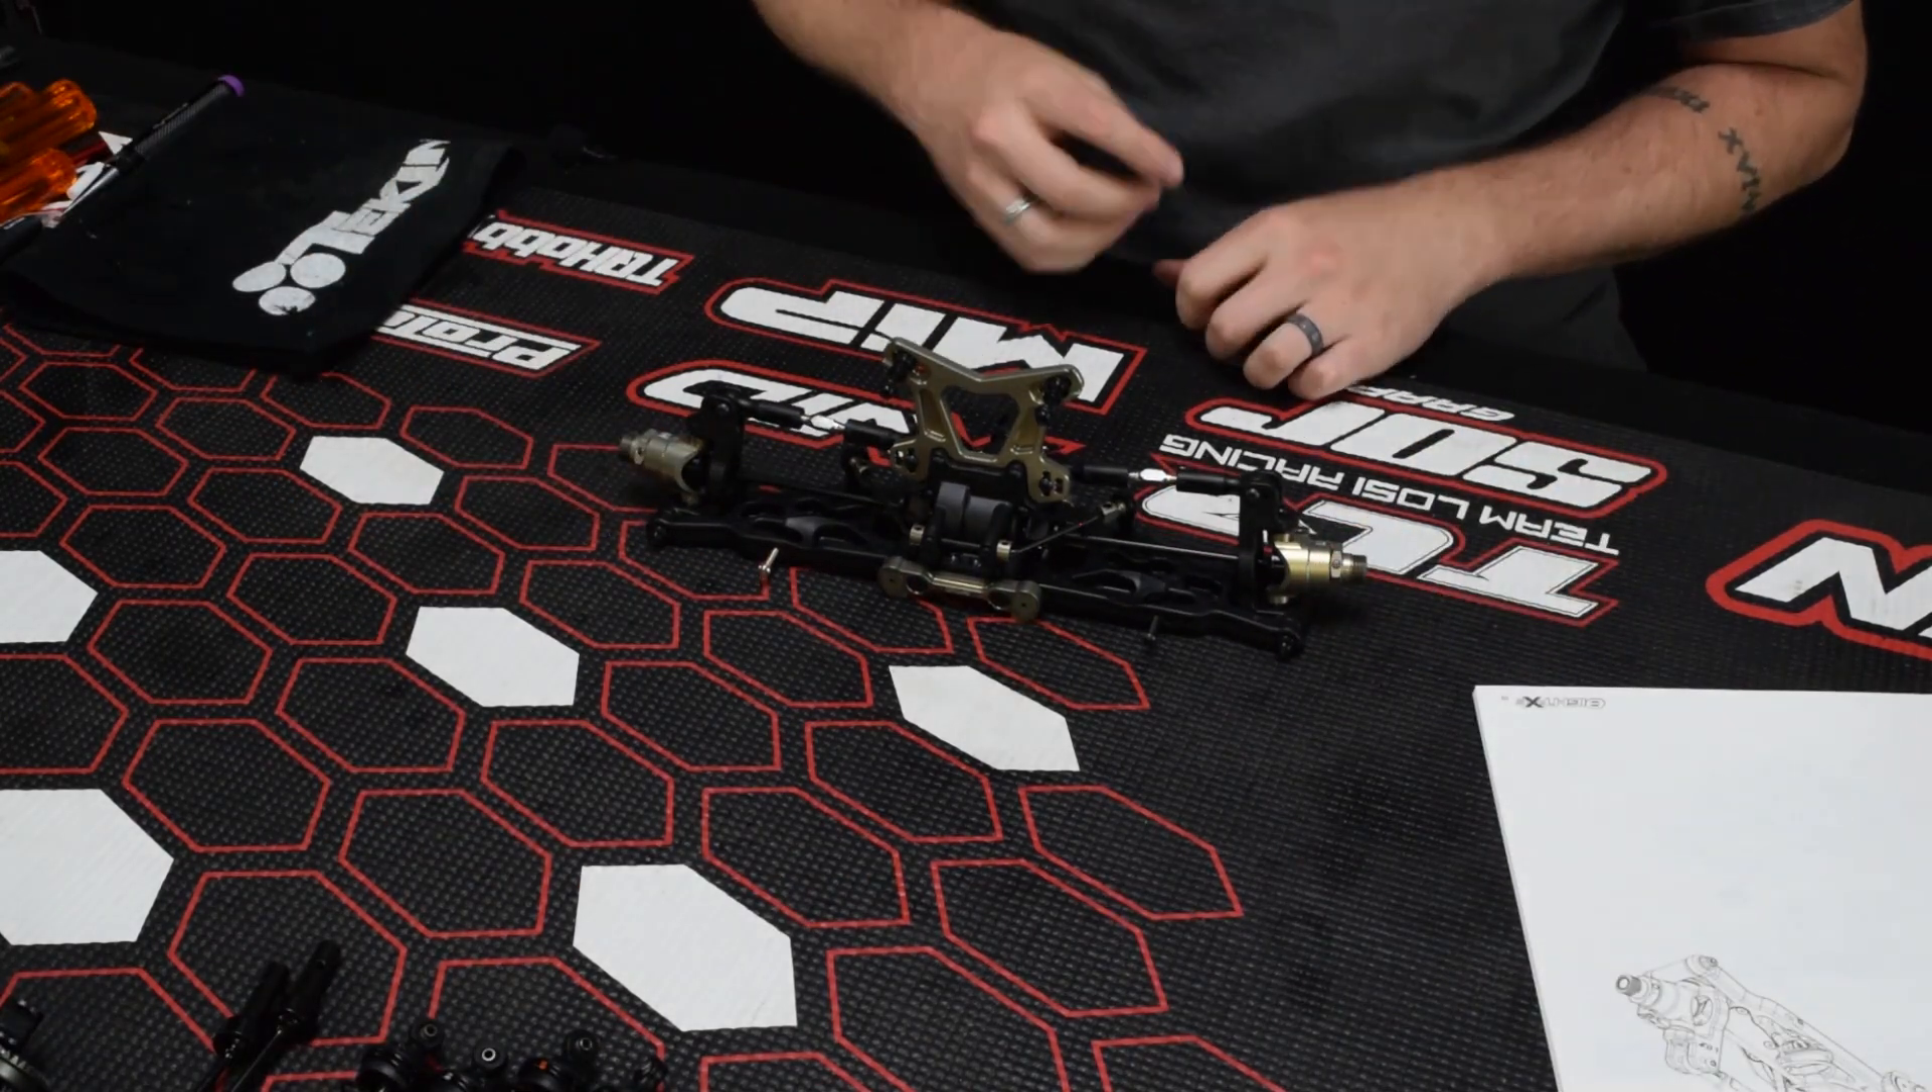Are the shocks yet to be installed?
Yes.